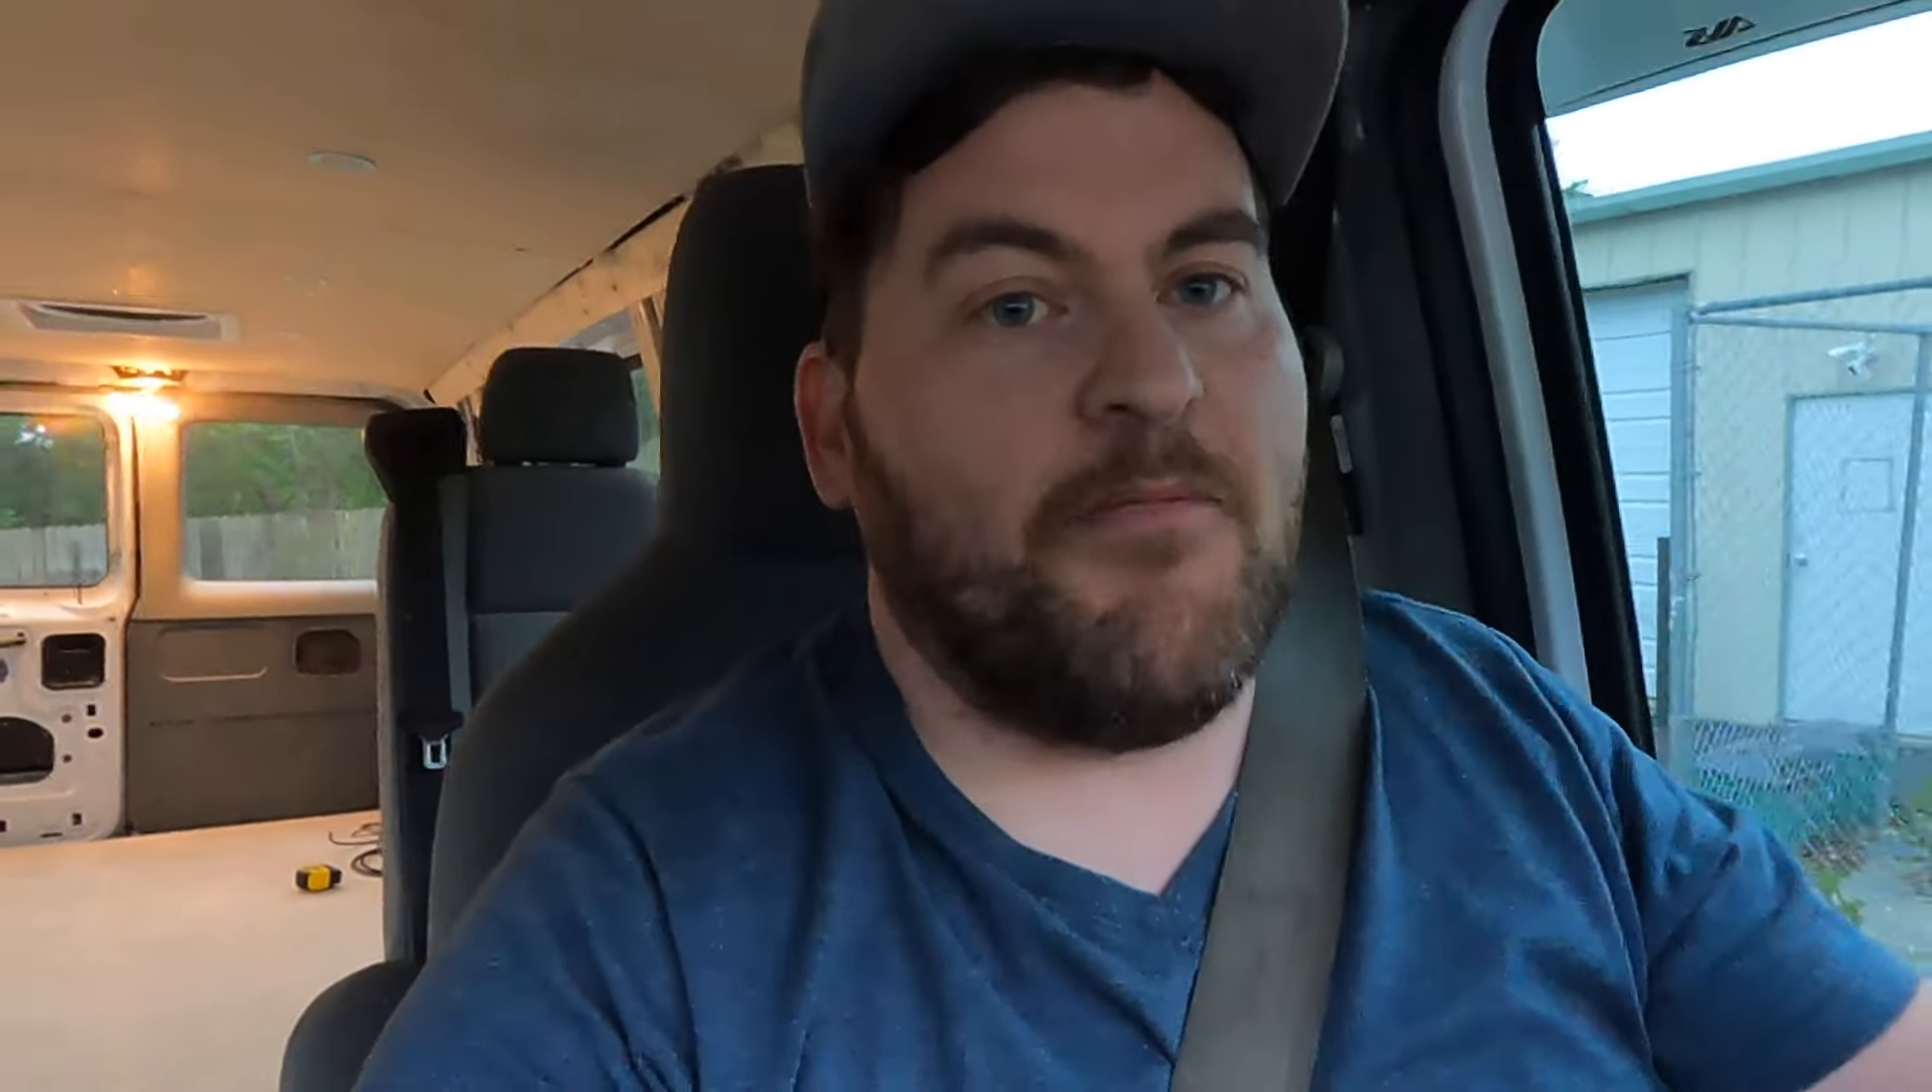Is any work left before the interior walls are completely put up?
Yes.